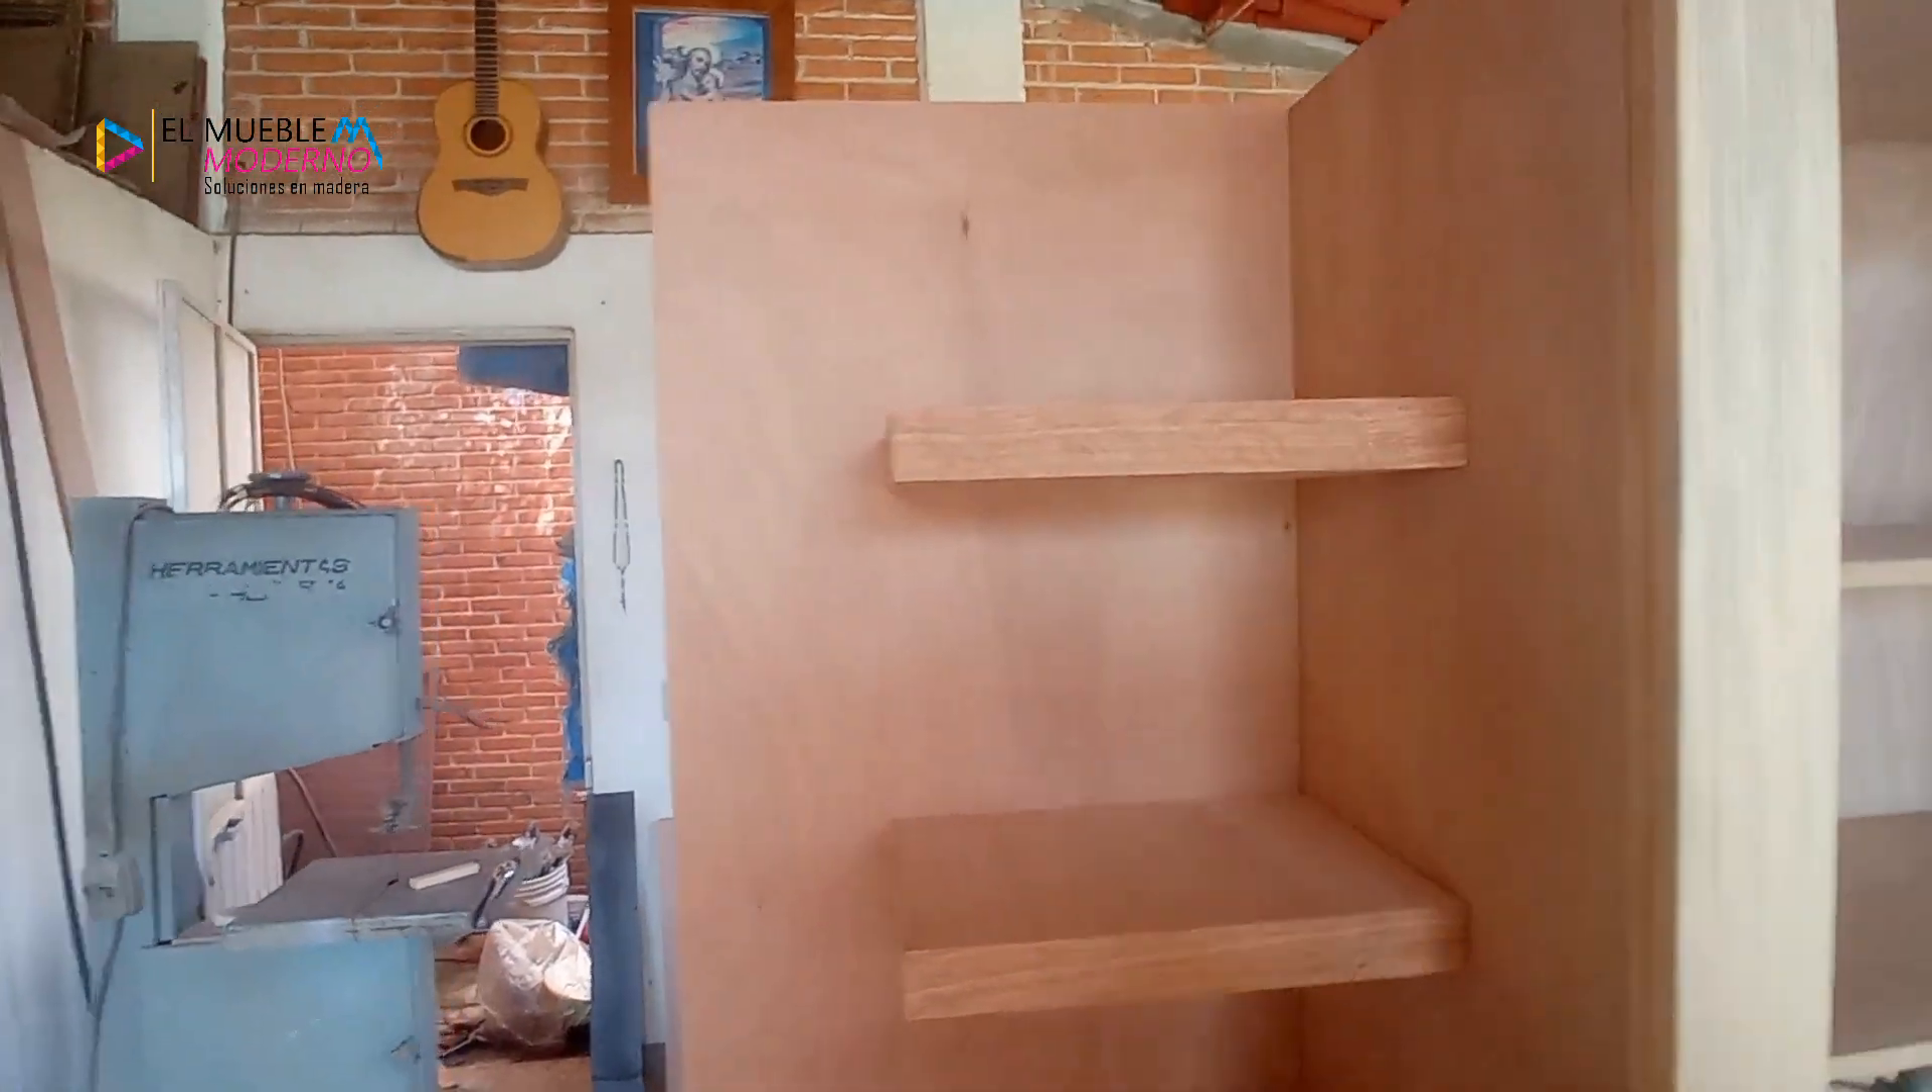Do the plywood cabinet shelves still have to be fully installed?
No.